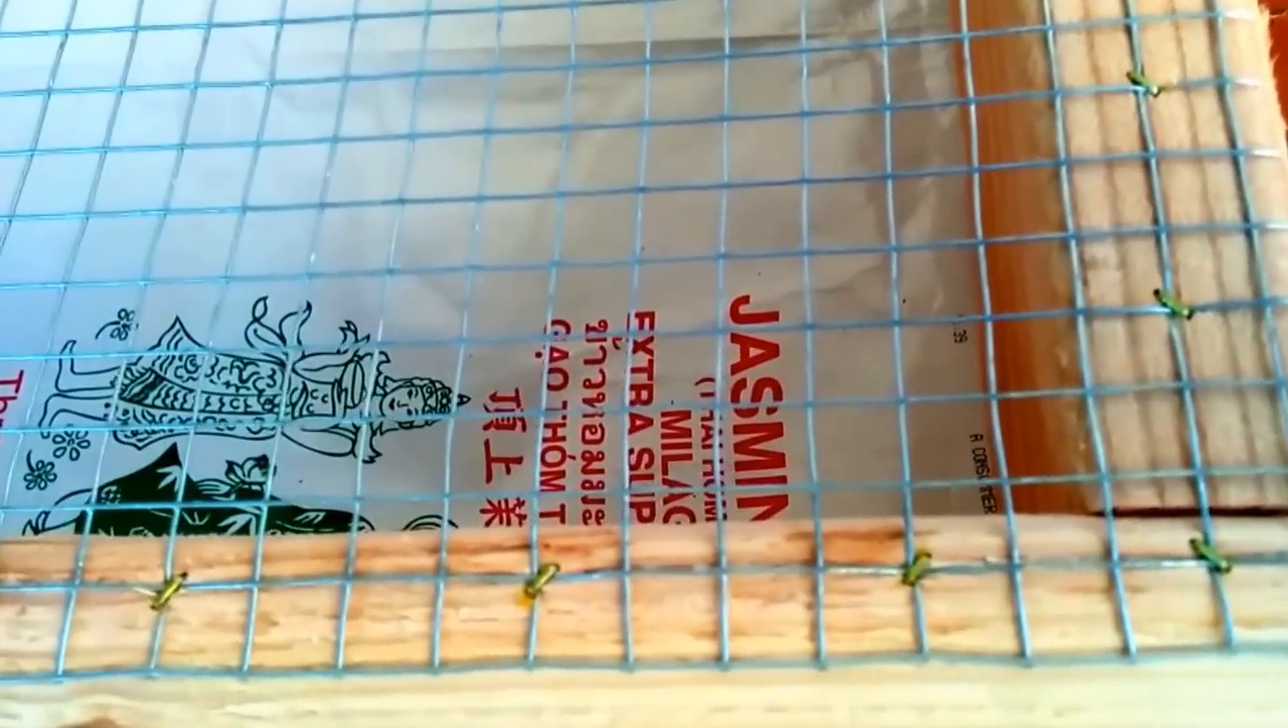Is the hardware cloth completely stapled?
Yes.